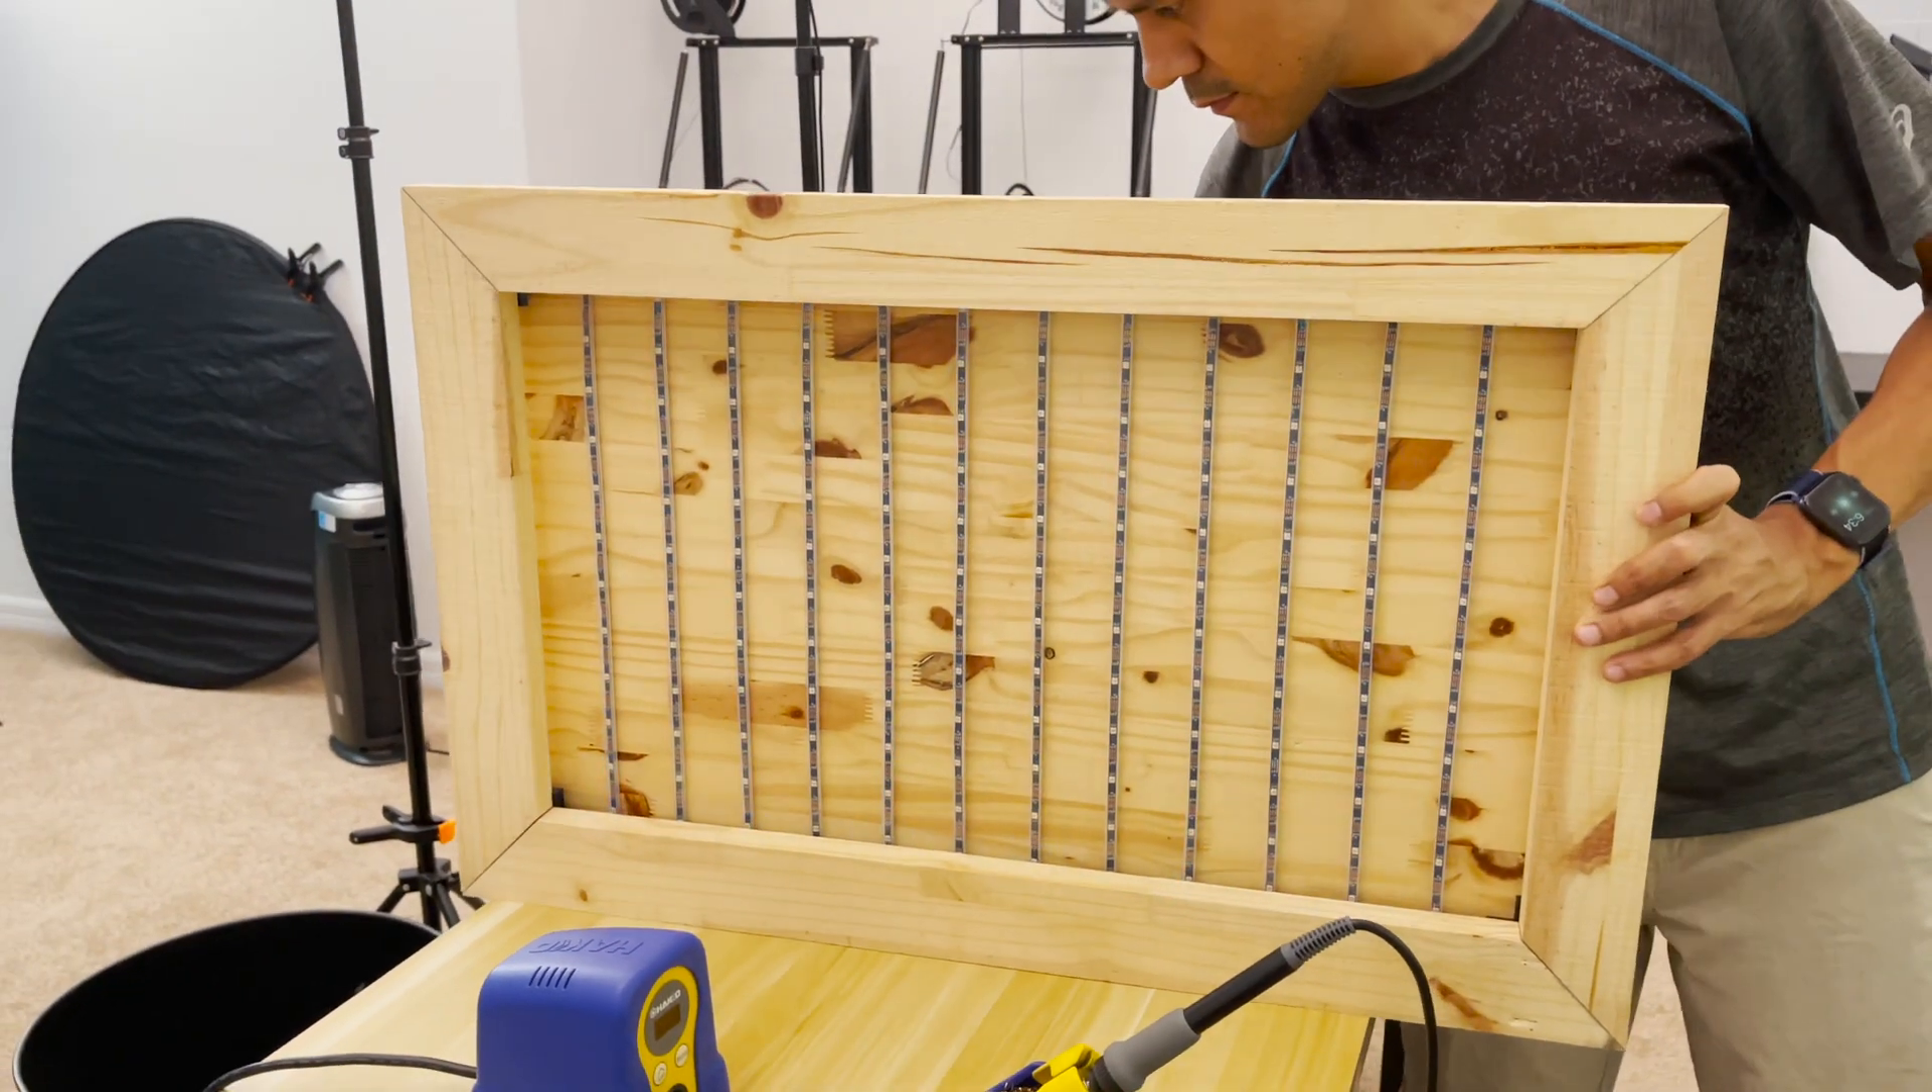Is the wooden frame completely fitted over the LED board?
Yes.